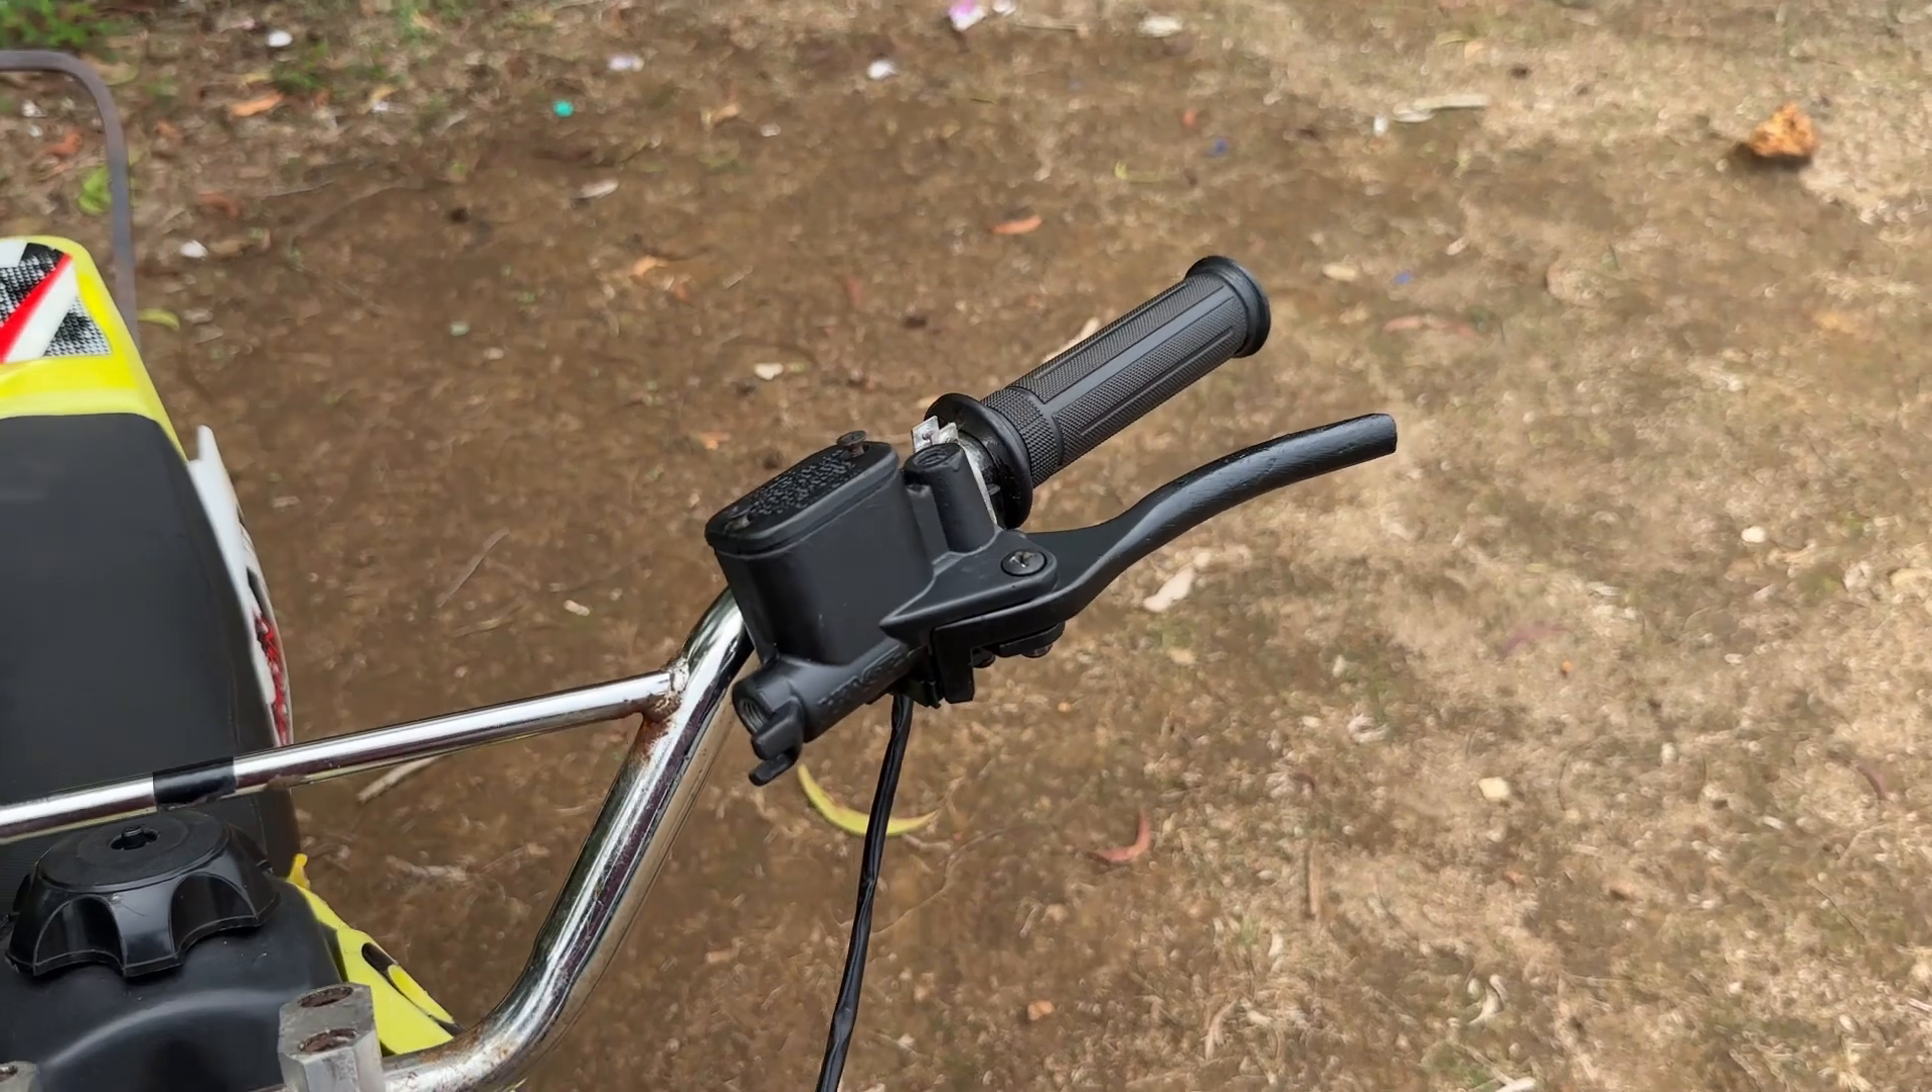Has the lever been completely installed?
Yes.